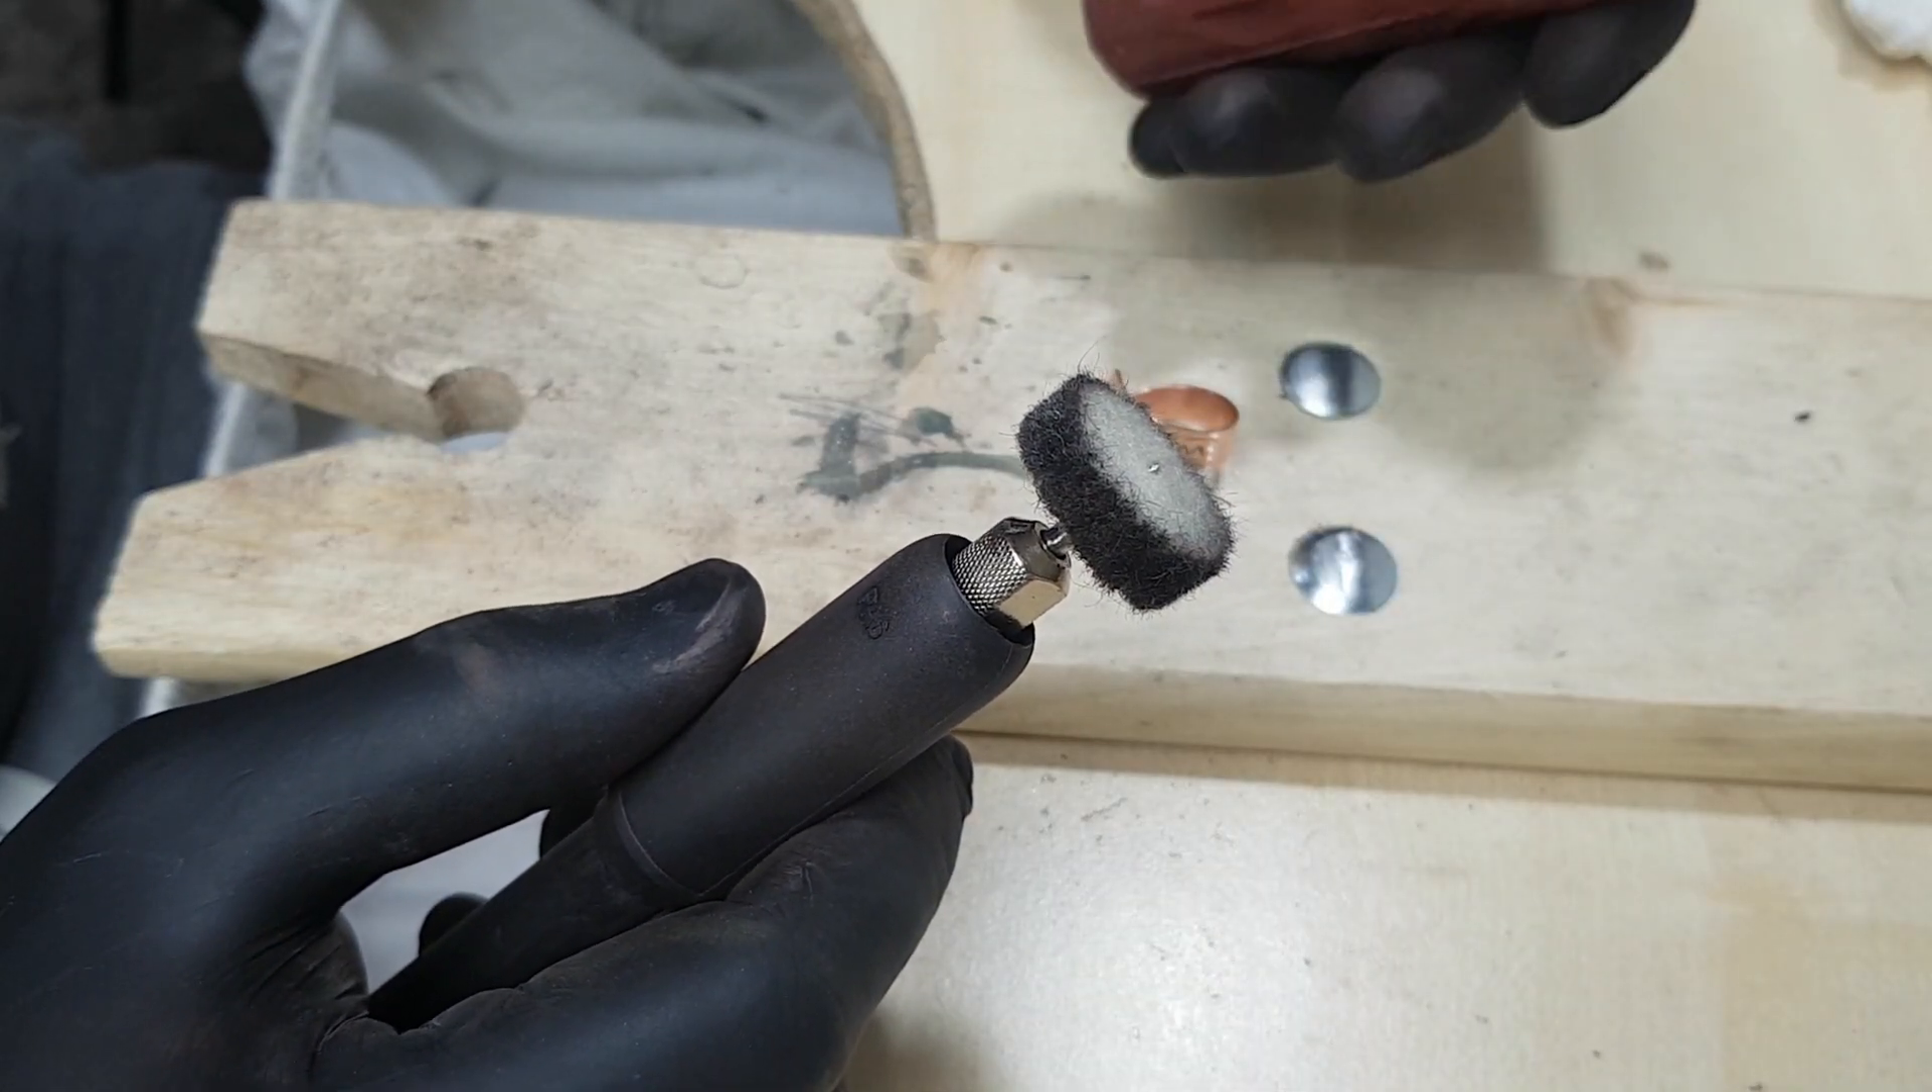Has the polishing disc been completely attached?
Yes.